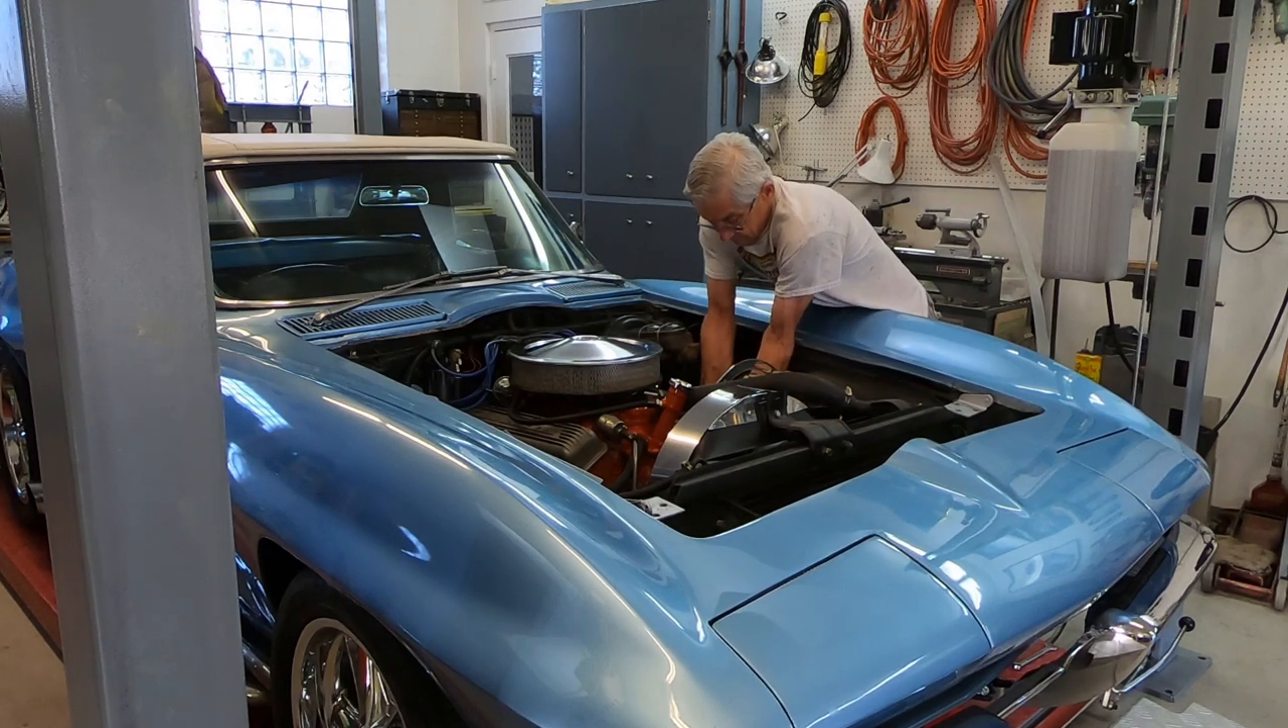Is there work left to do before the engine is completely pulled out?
Yes.